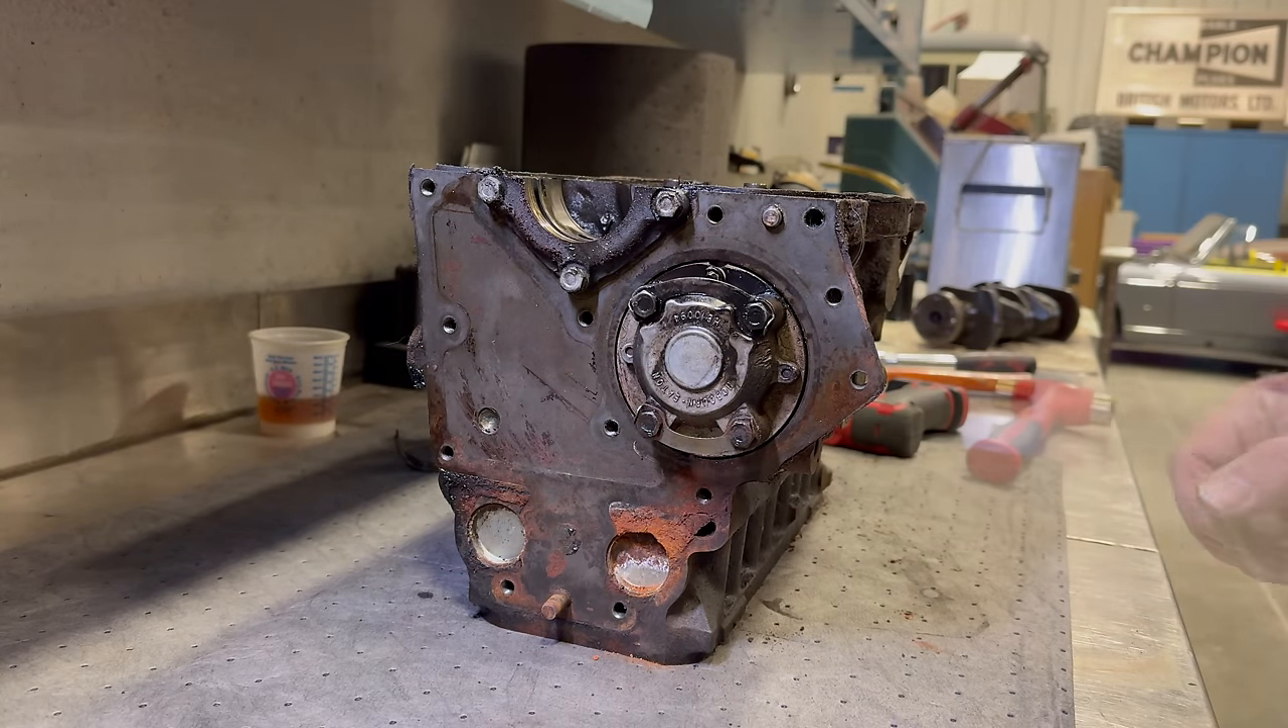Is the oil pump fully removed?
No.